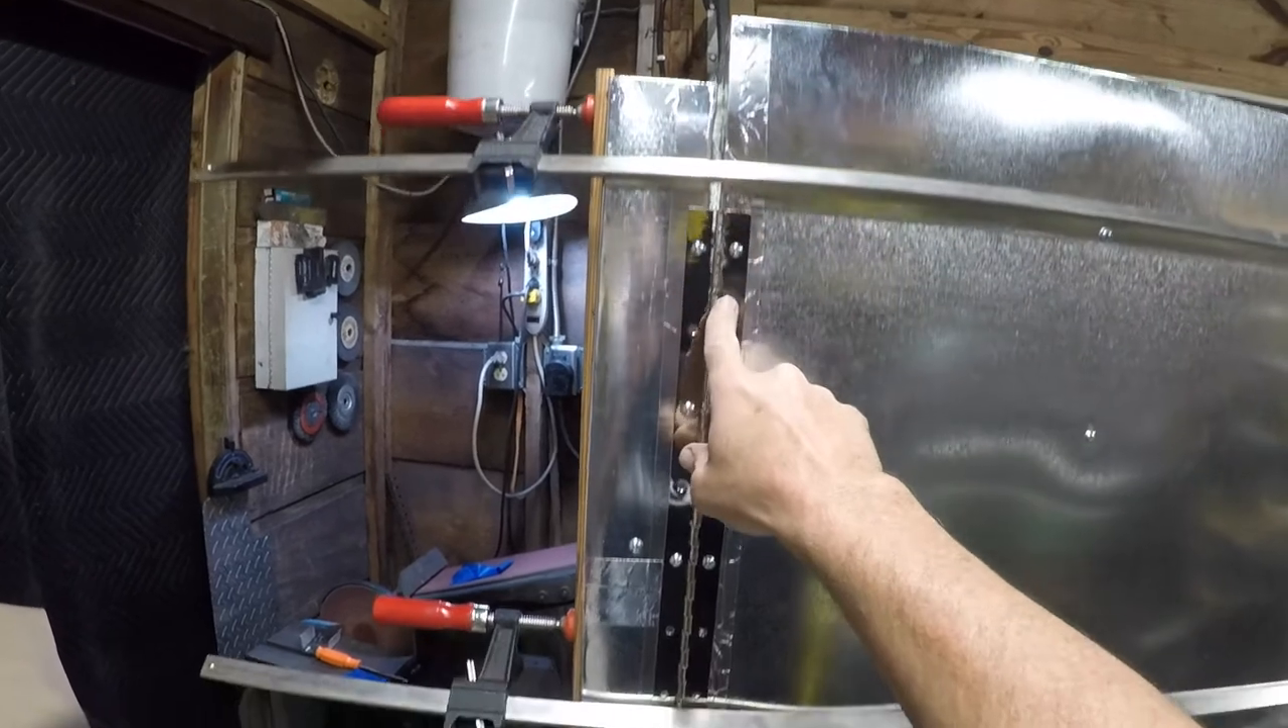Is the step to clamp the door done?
Yes.